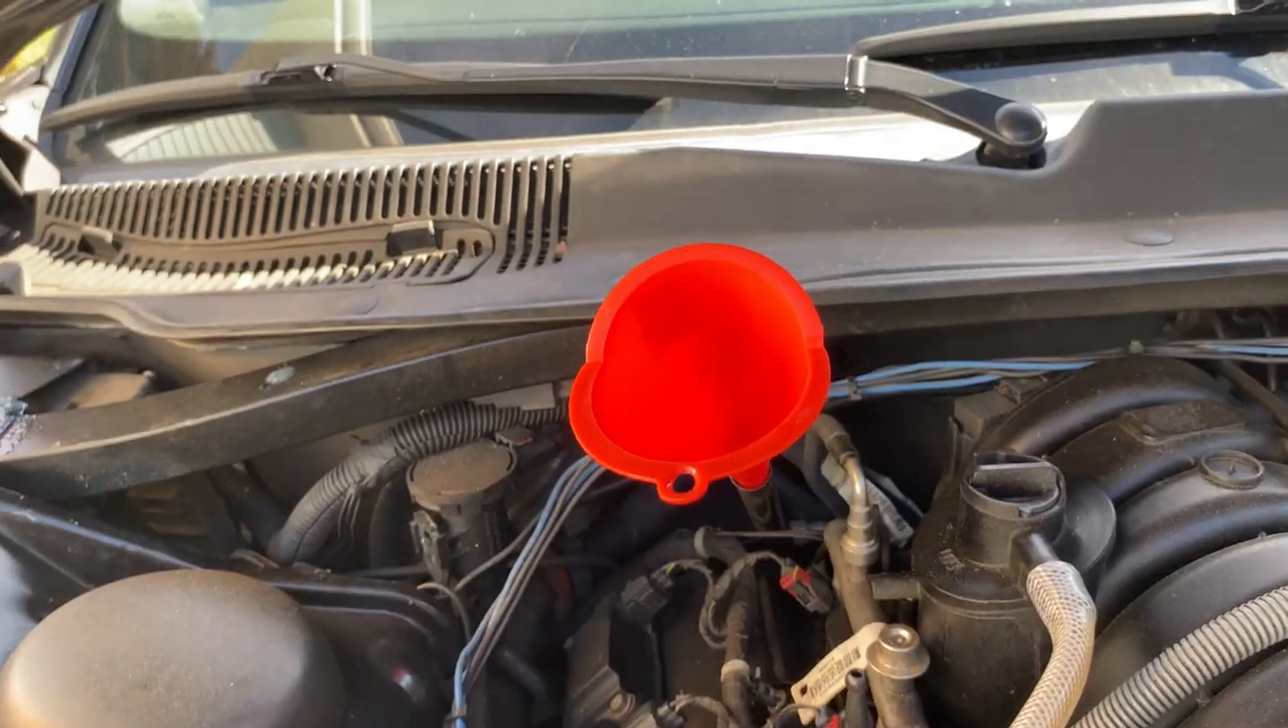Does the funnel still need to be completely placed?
No.